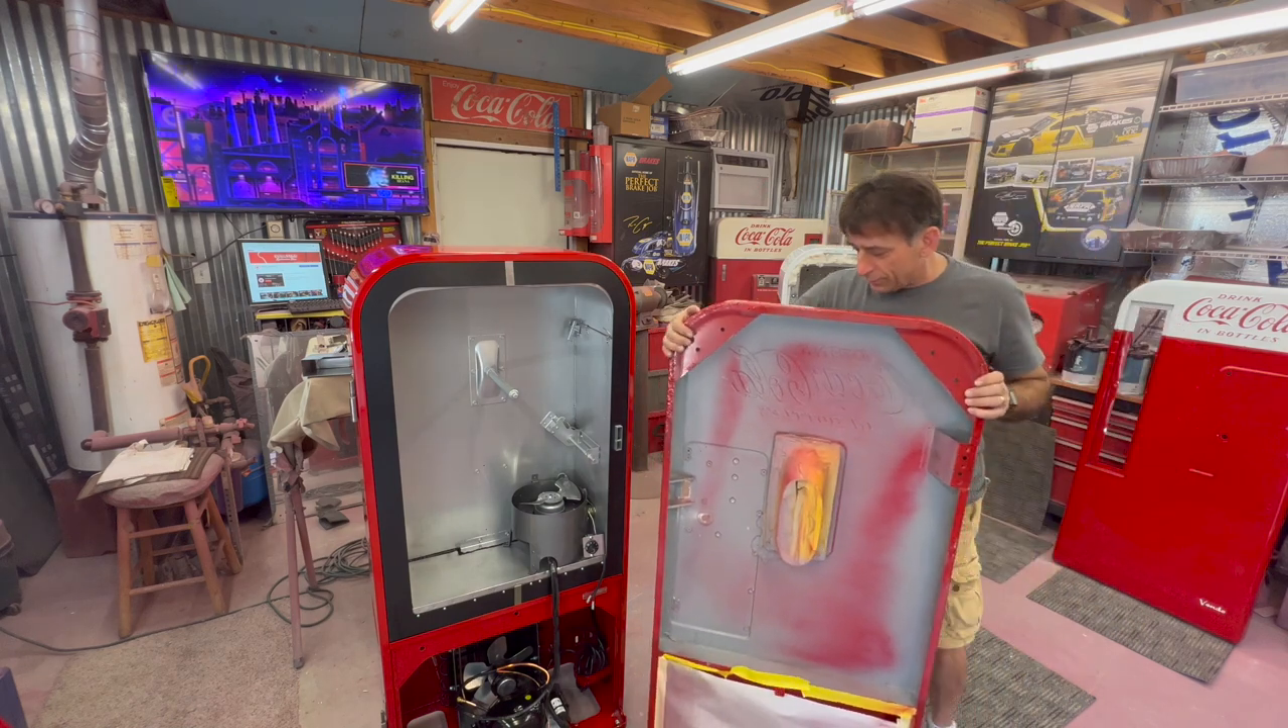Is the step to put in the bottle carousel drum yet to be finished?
Yes.